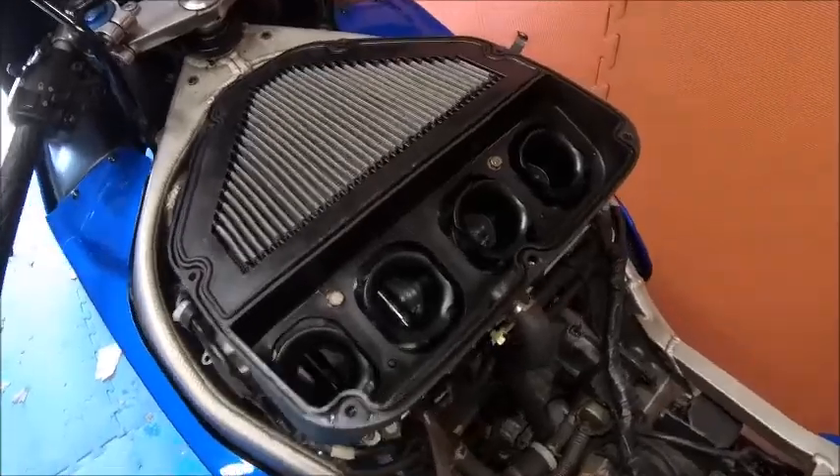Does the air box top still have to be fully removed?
No.